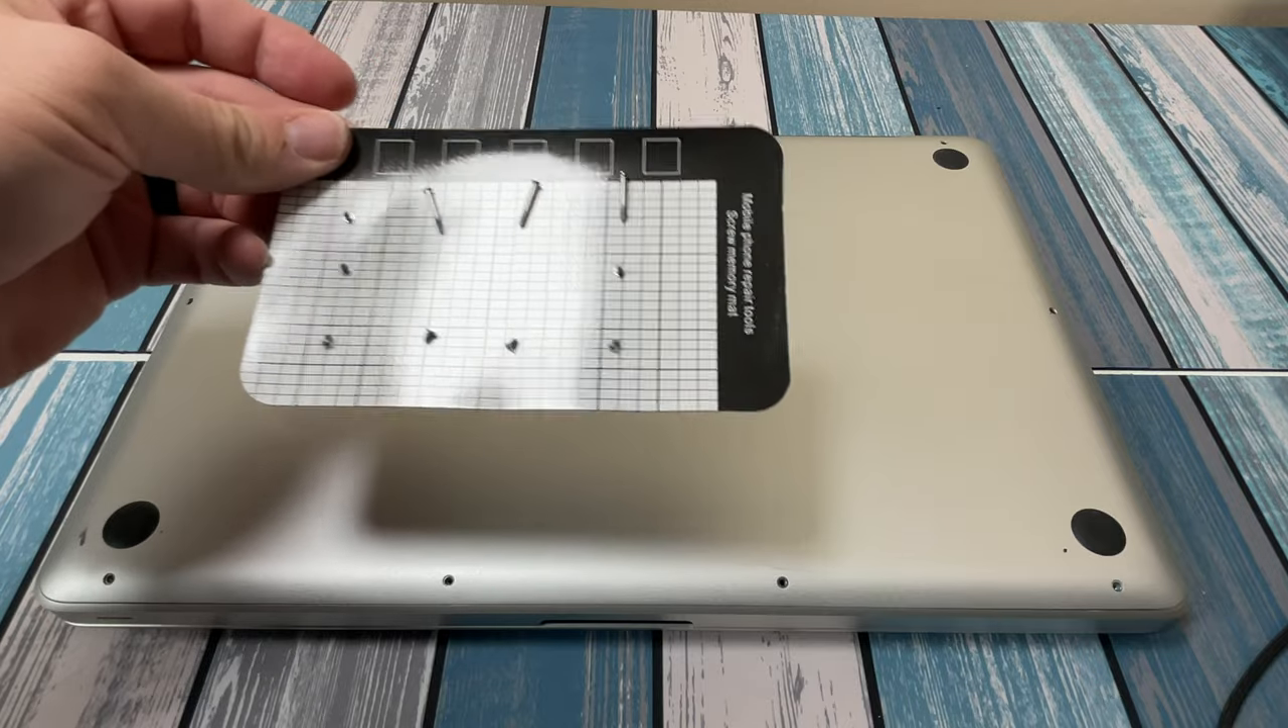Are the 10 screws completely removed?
Yes.